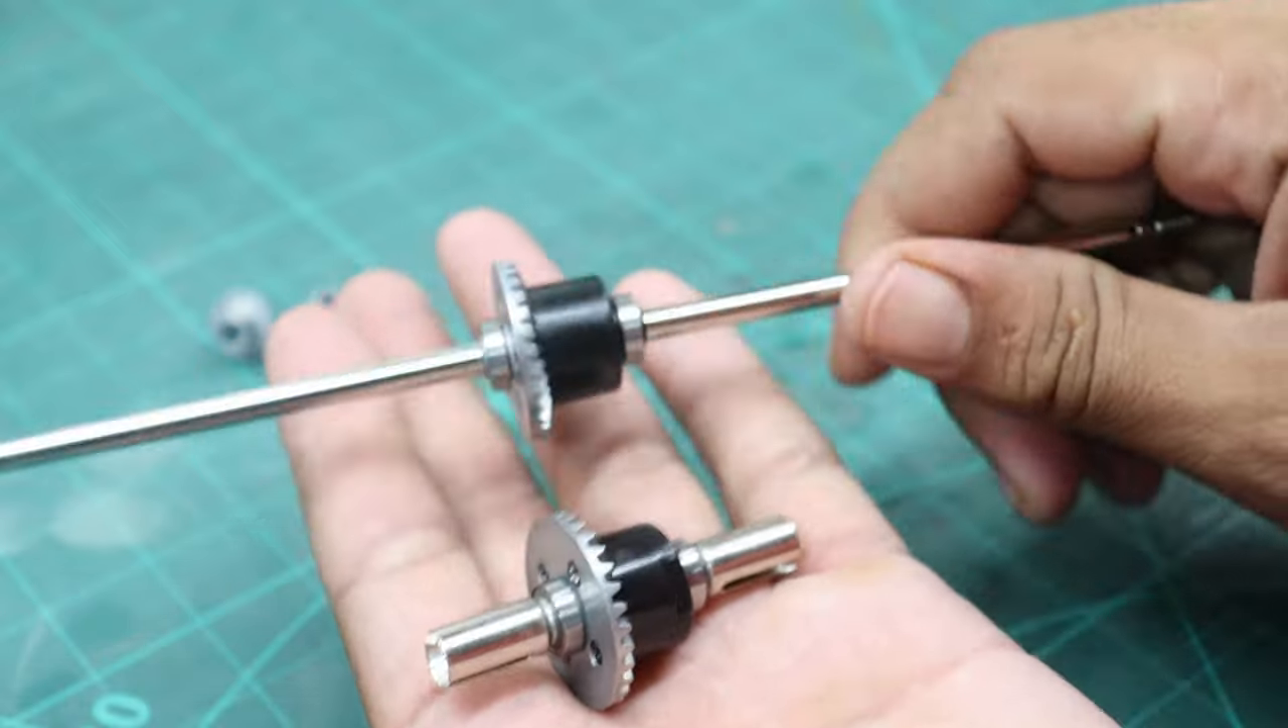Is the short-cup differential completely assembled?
Yes.